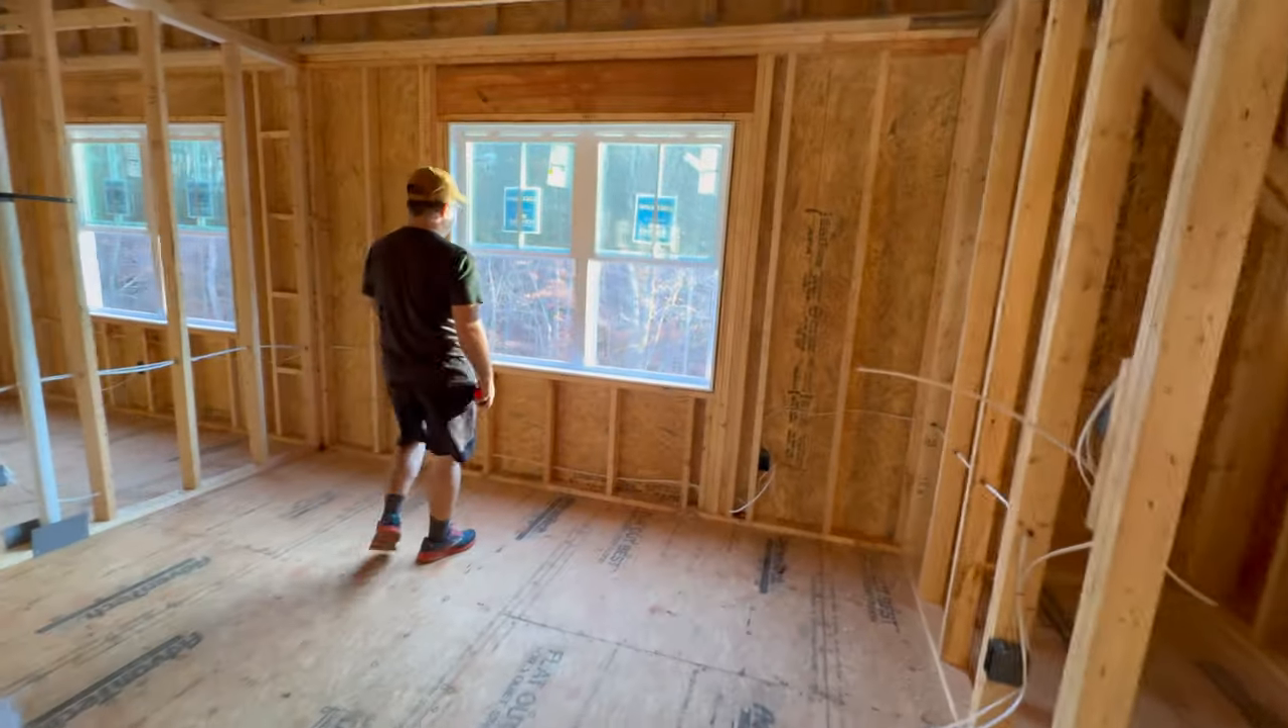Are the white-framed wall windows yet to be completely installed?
No.